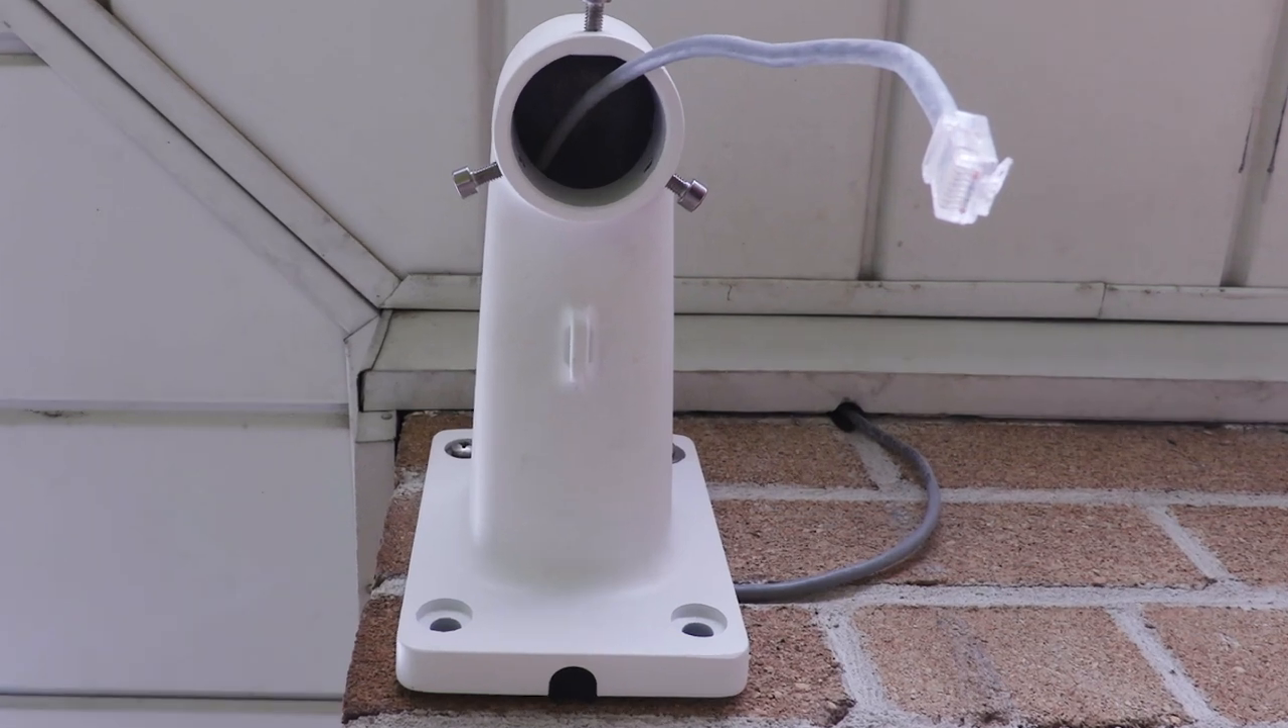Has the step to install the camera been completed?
No.